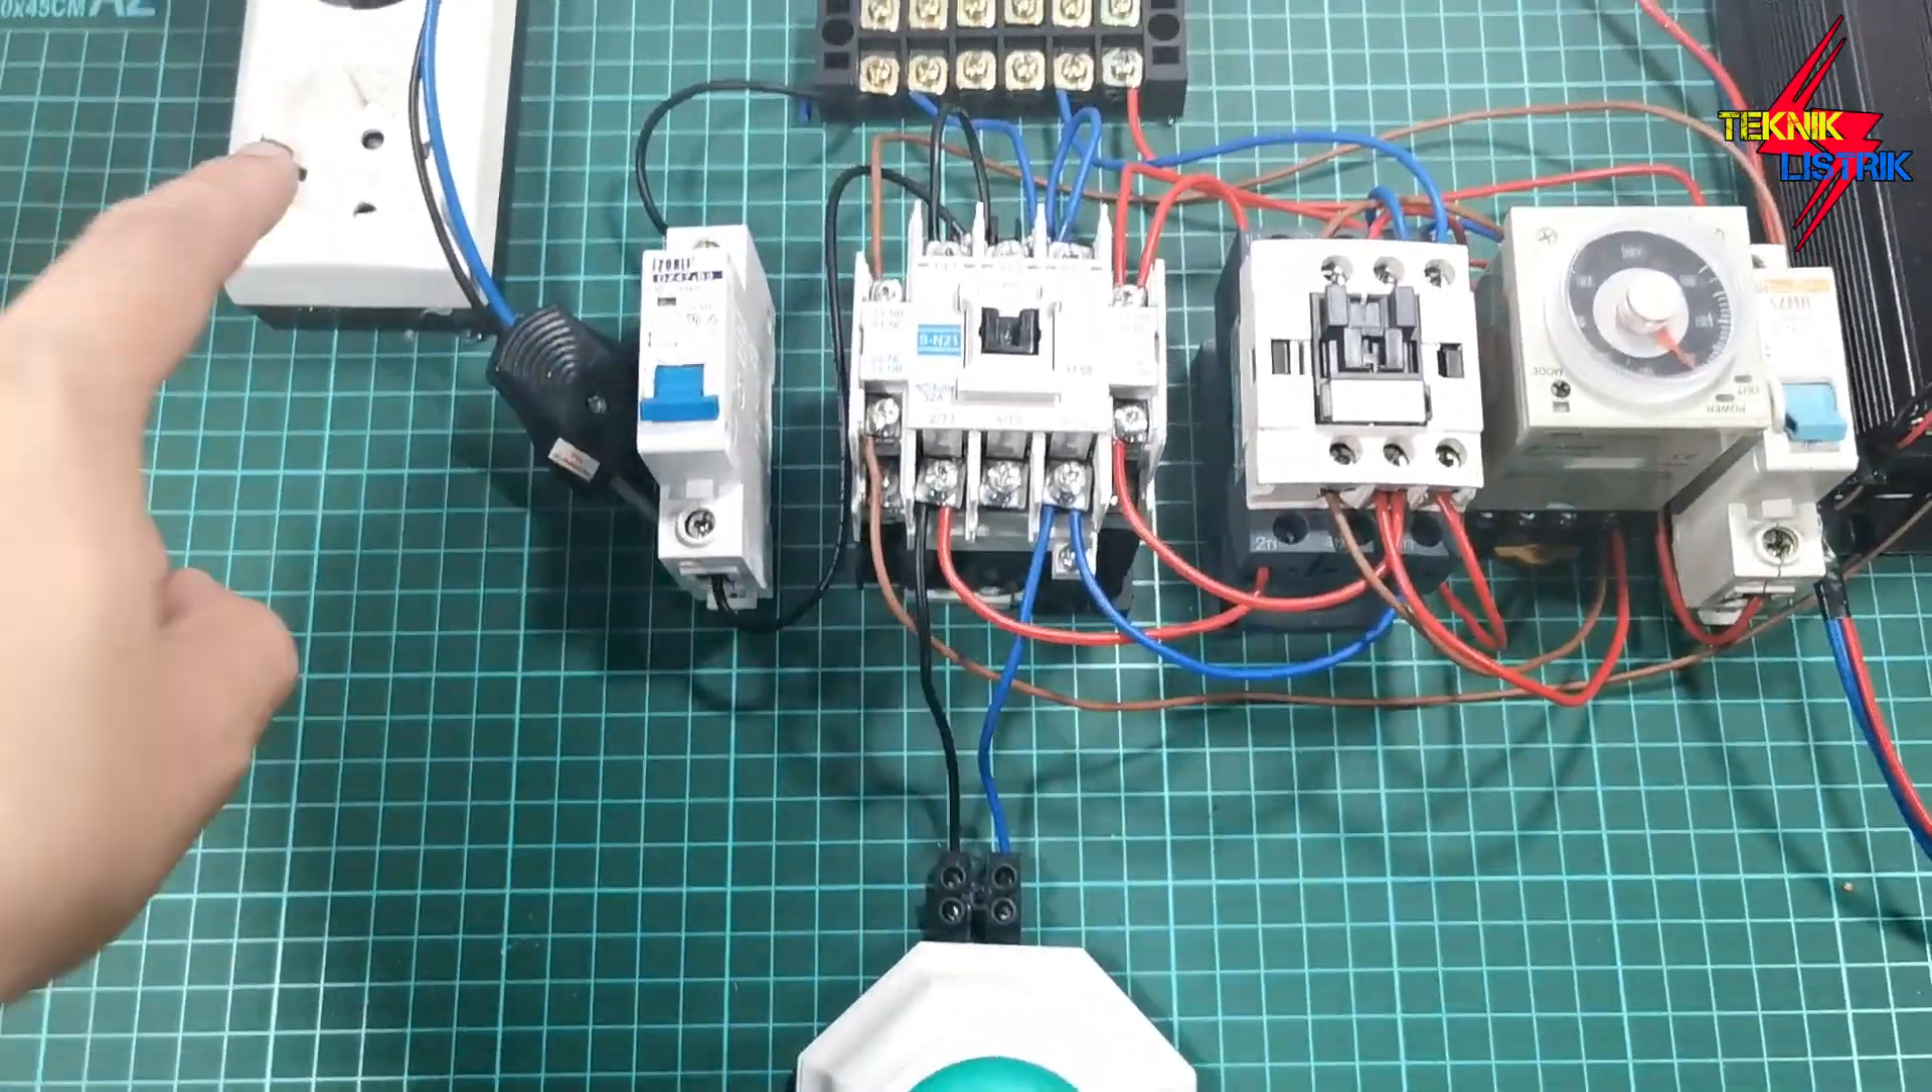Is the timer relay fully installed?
Yes.